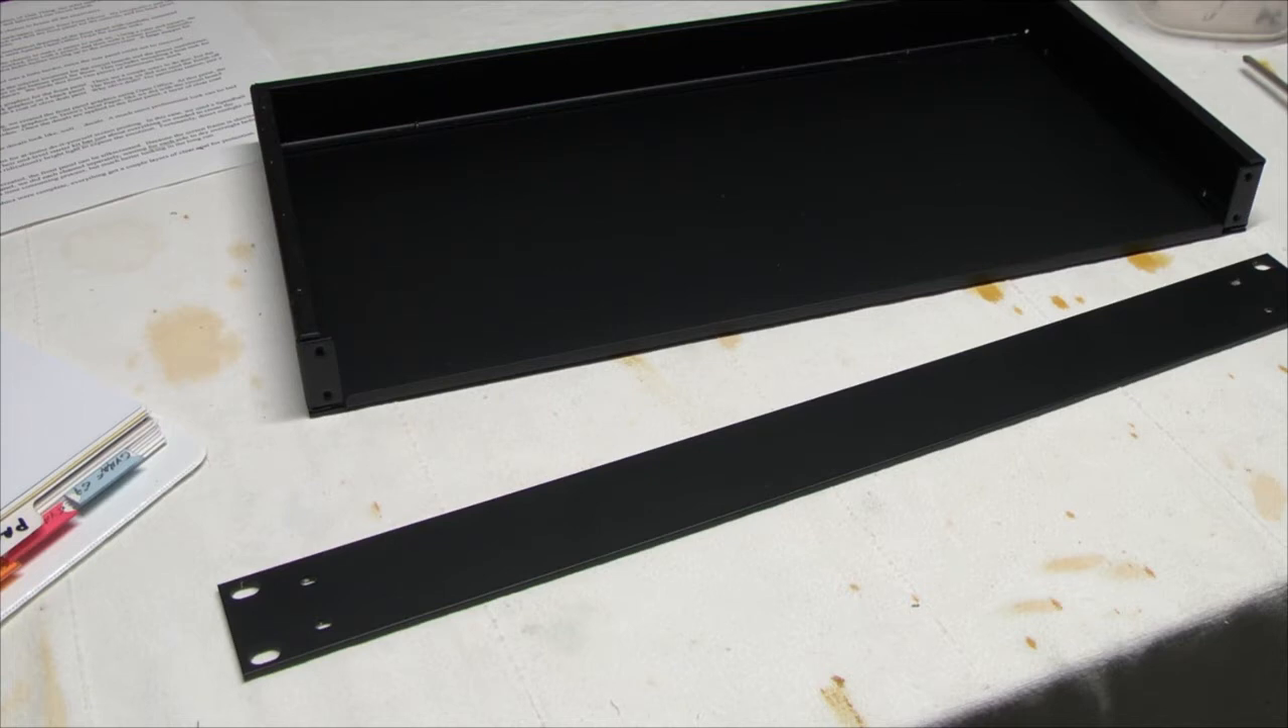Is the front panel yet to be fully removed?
No.